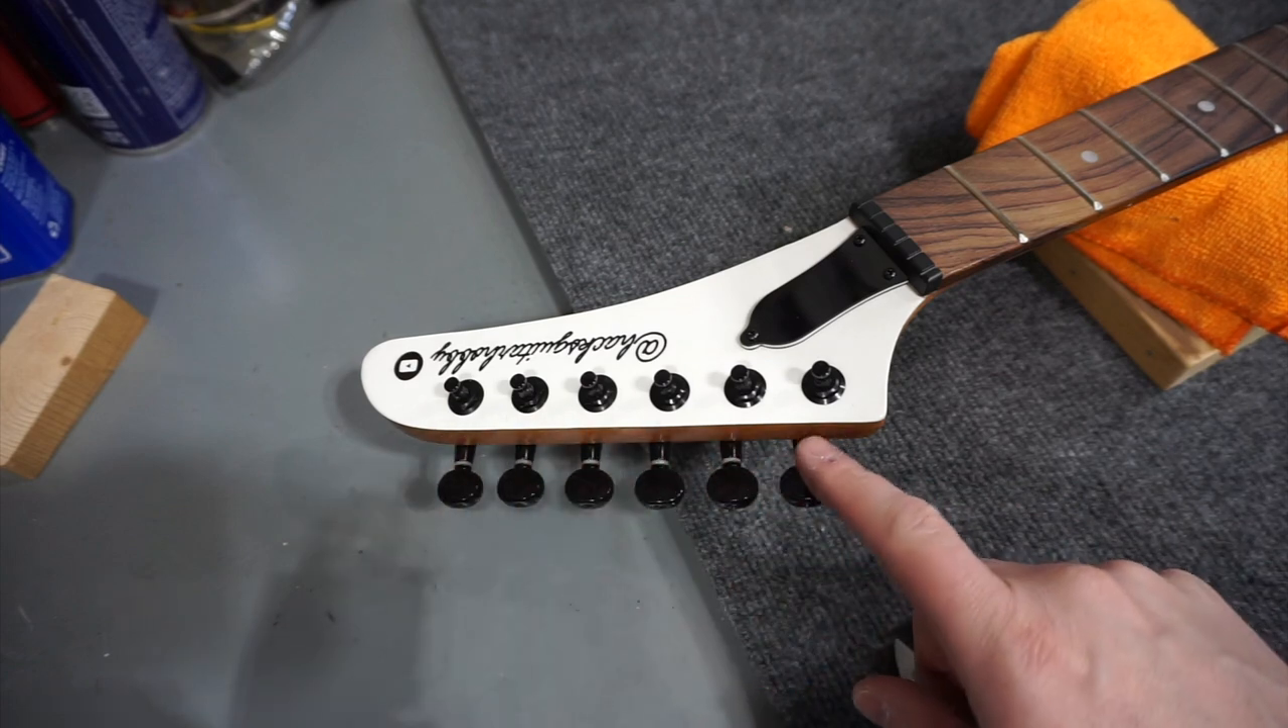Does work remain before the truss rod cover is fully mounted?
No.